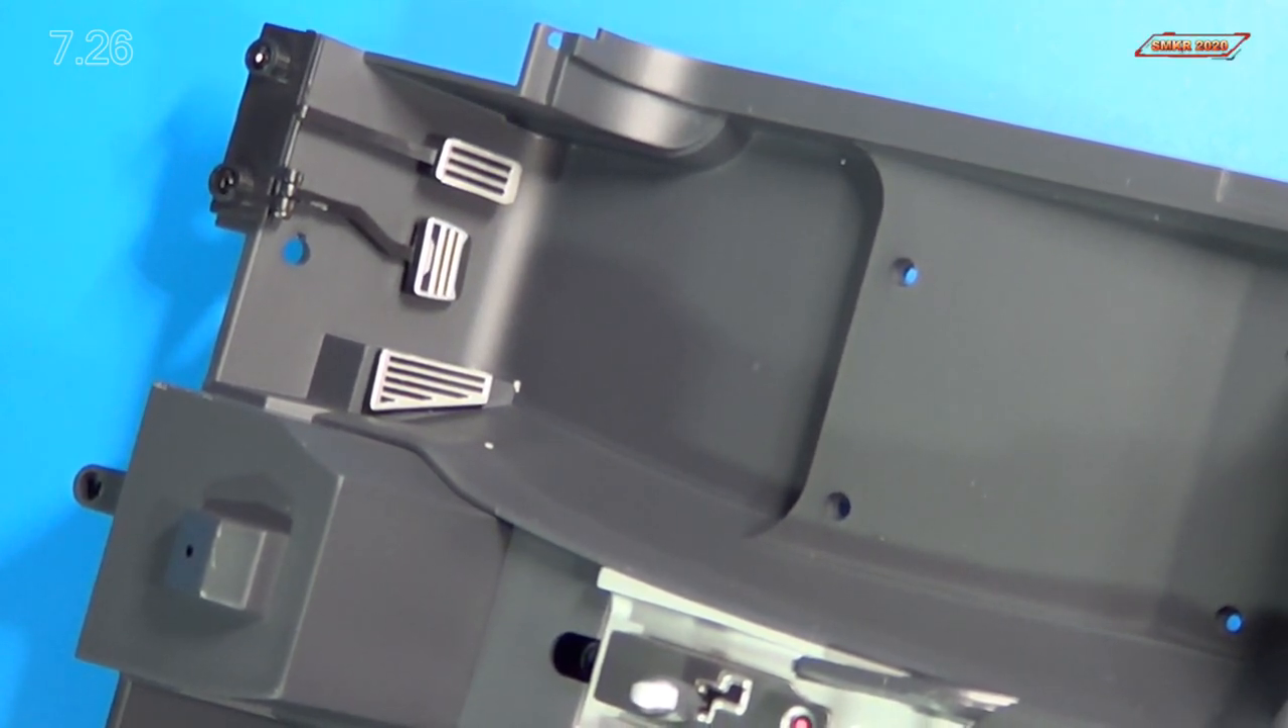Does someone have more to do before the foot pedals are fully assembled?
No.